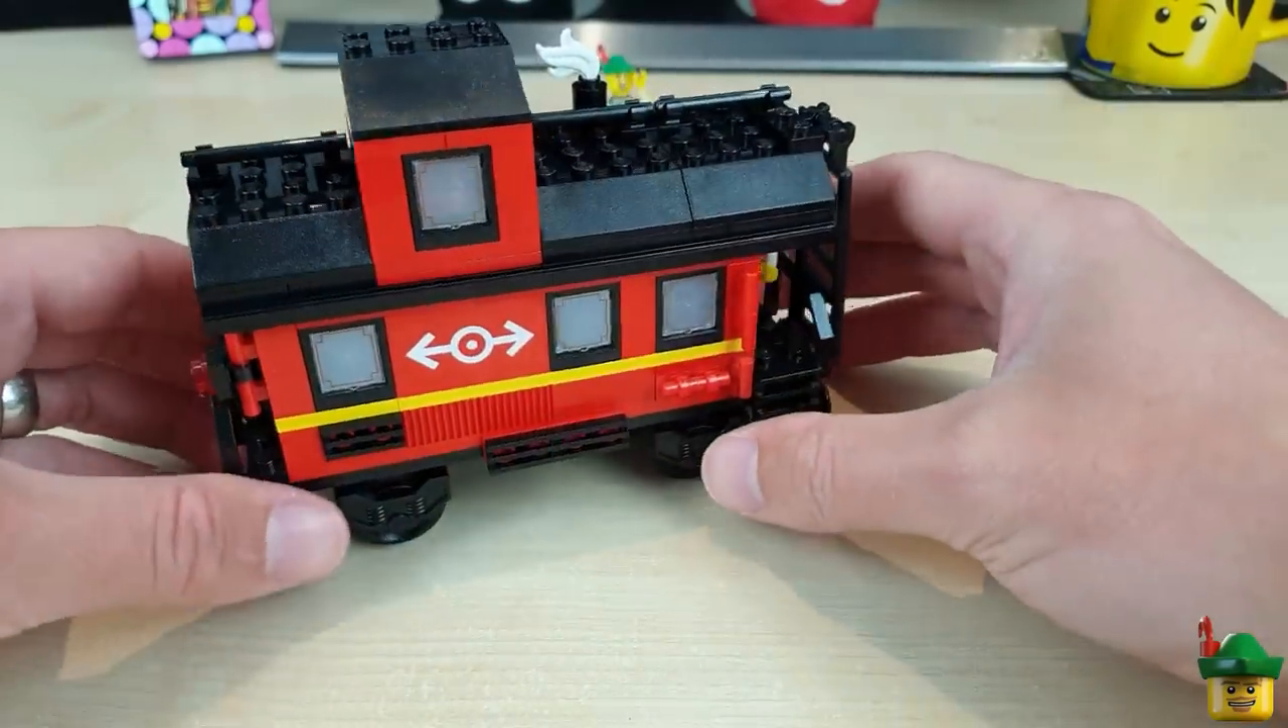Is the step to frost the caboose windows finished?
Yes.